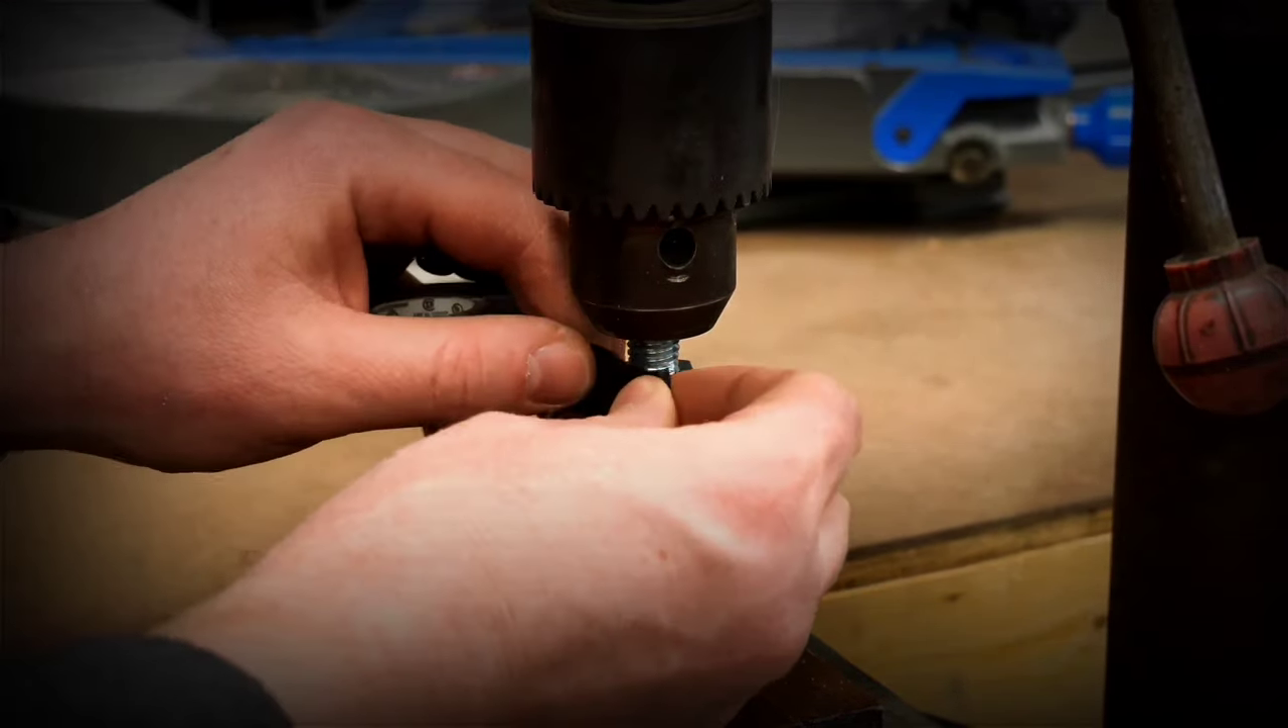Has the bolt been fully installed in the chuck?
Yes.